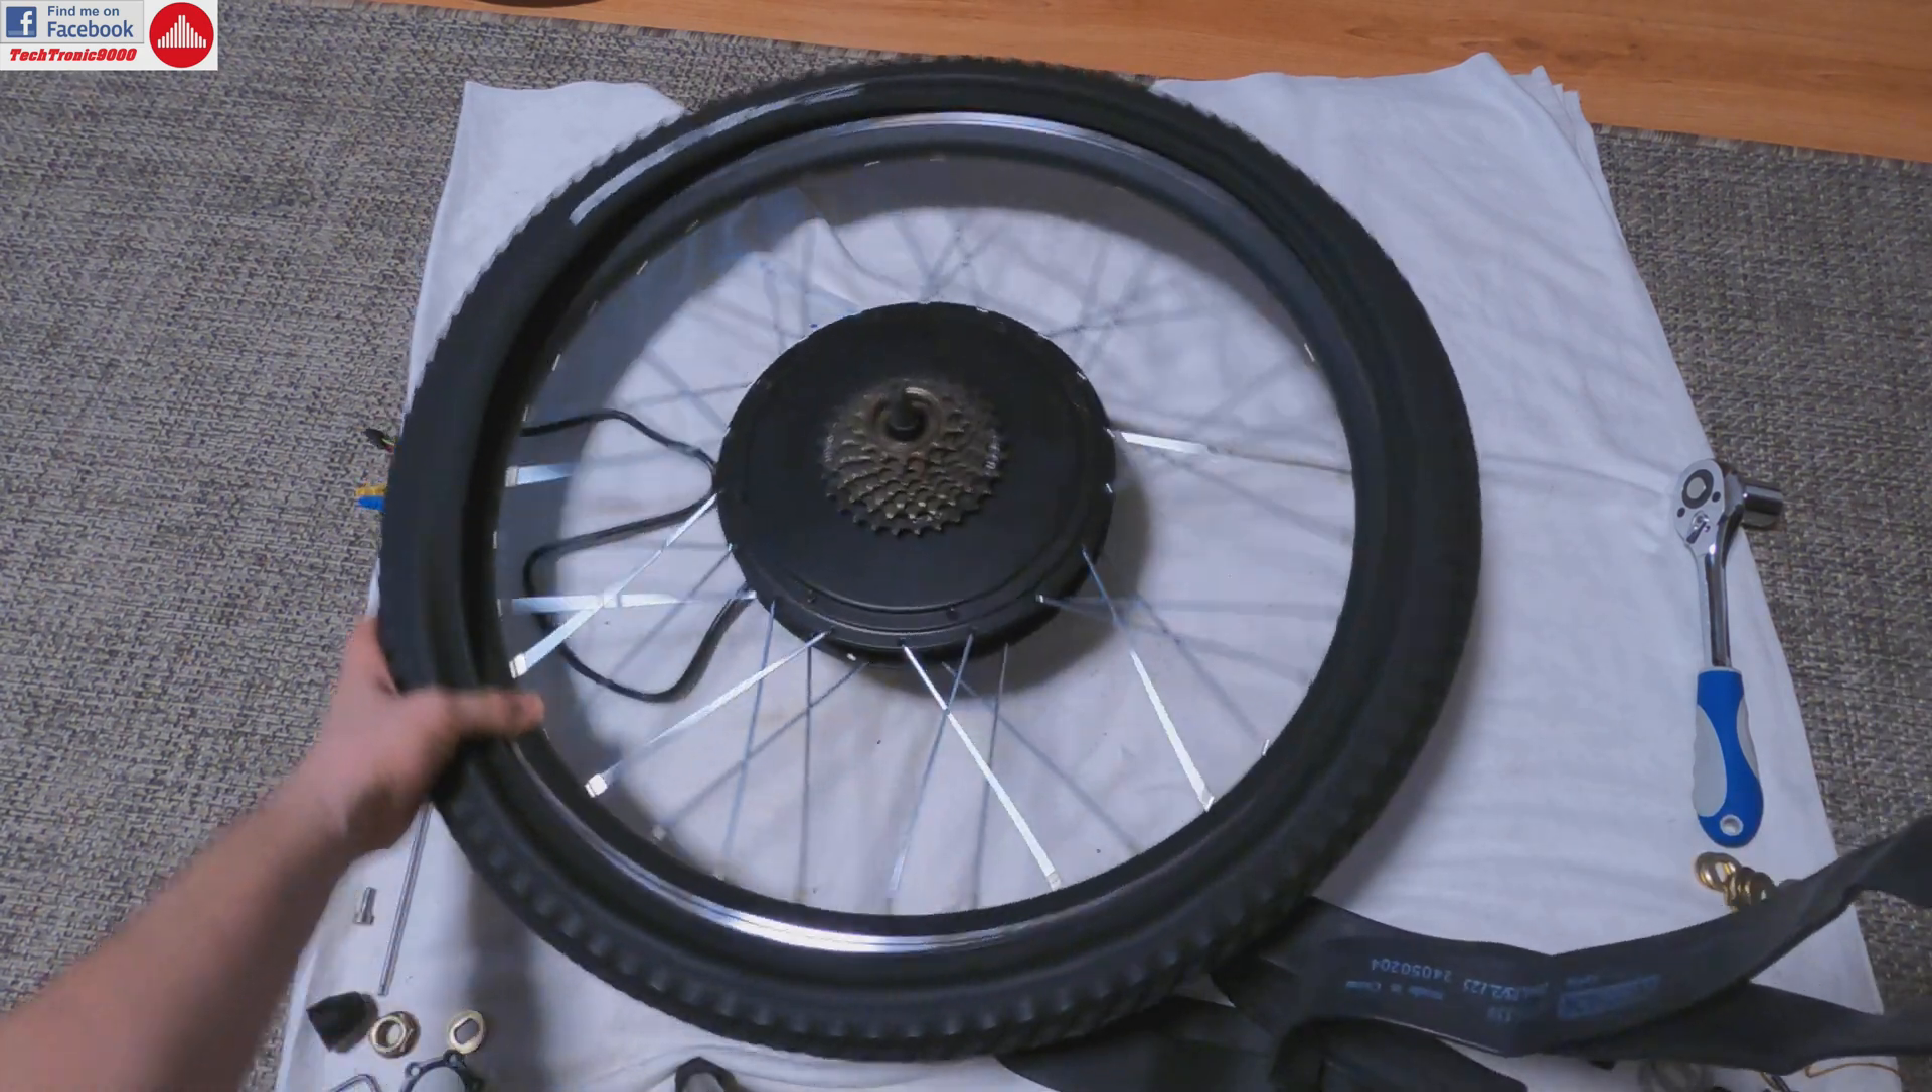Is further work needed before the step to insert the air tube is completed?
Yes.